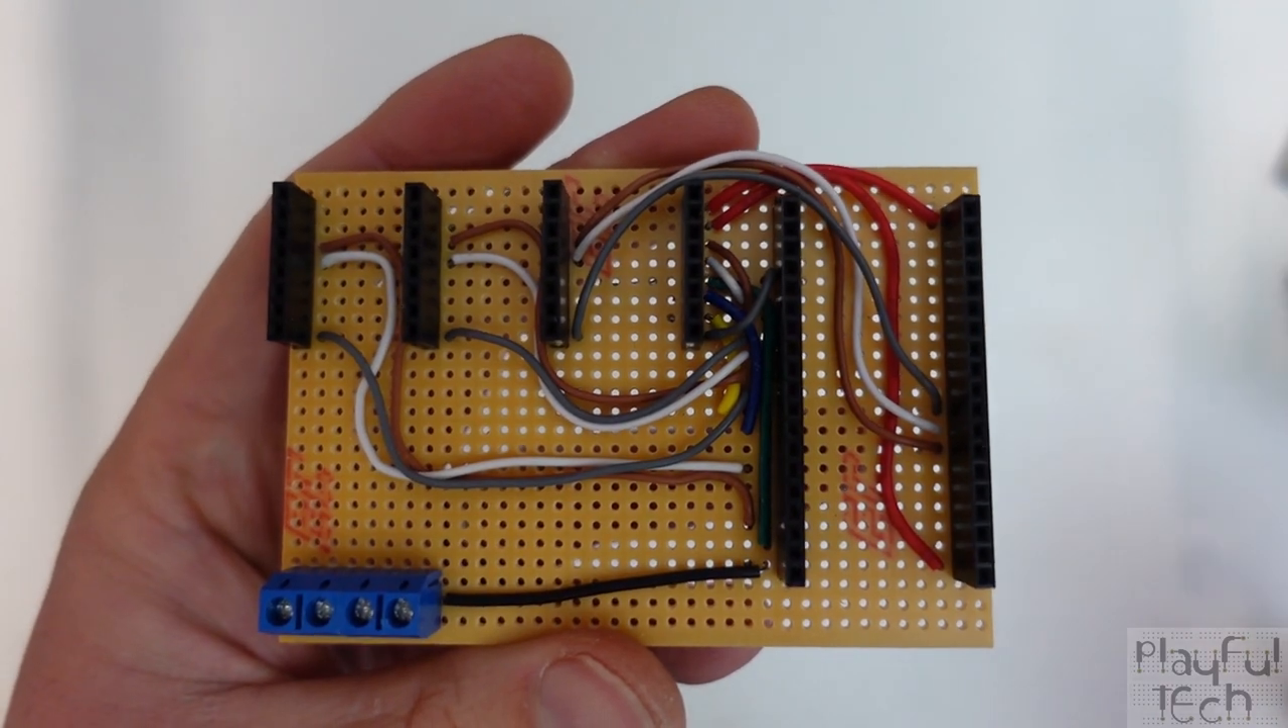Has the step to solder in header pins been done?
Yes.